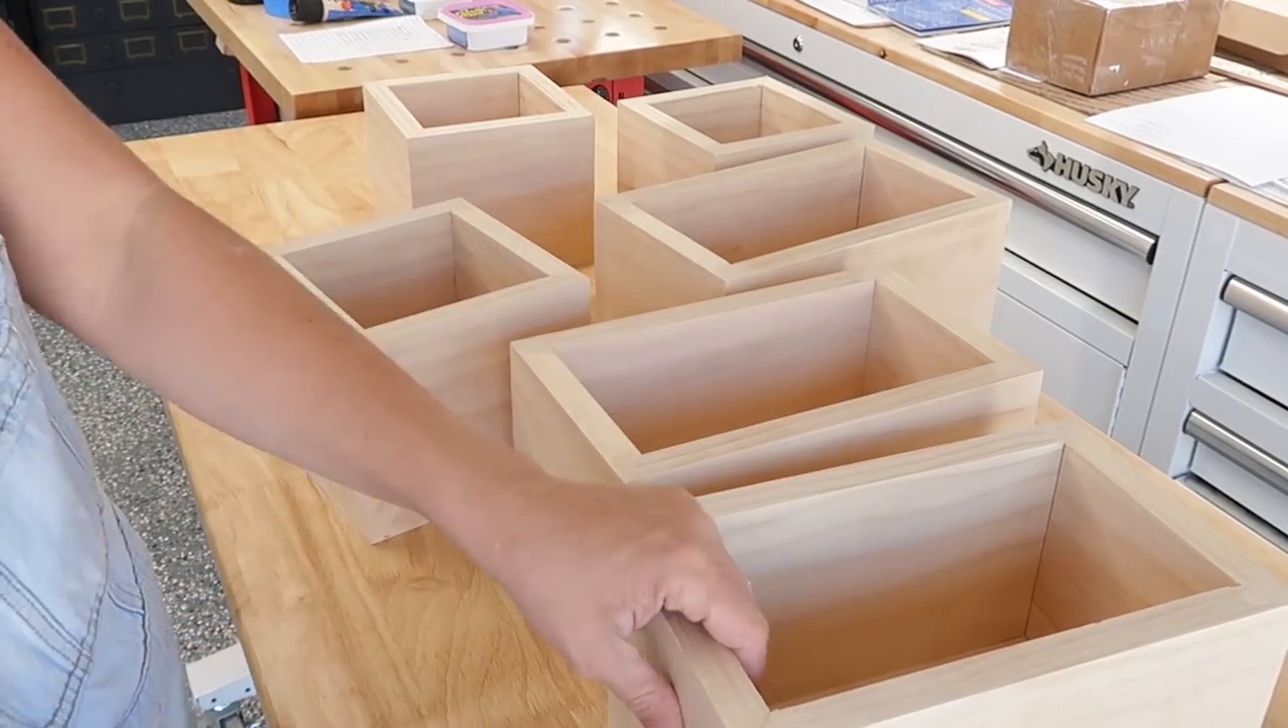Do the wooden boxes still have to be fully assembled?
No.